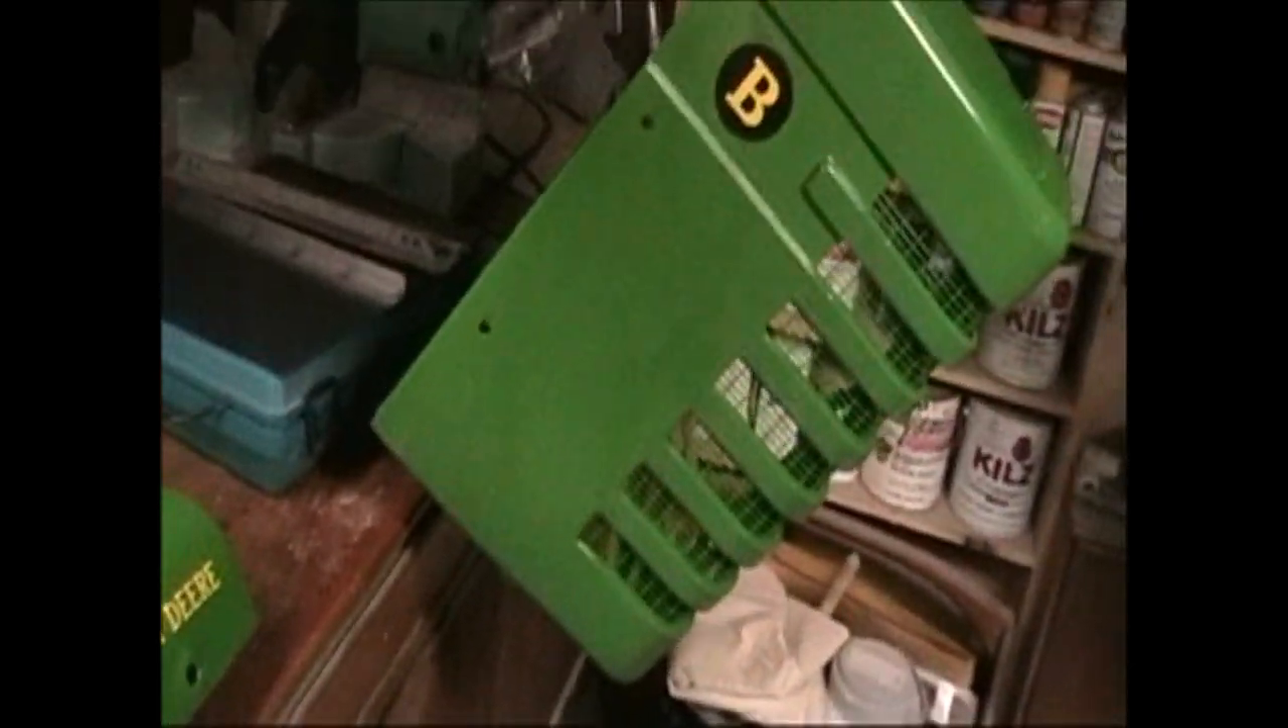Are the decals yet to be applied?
No.